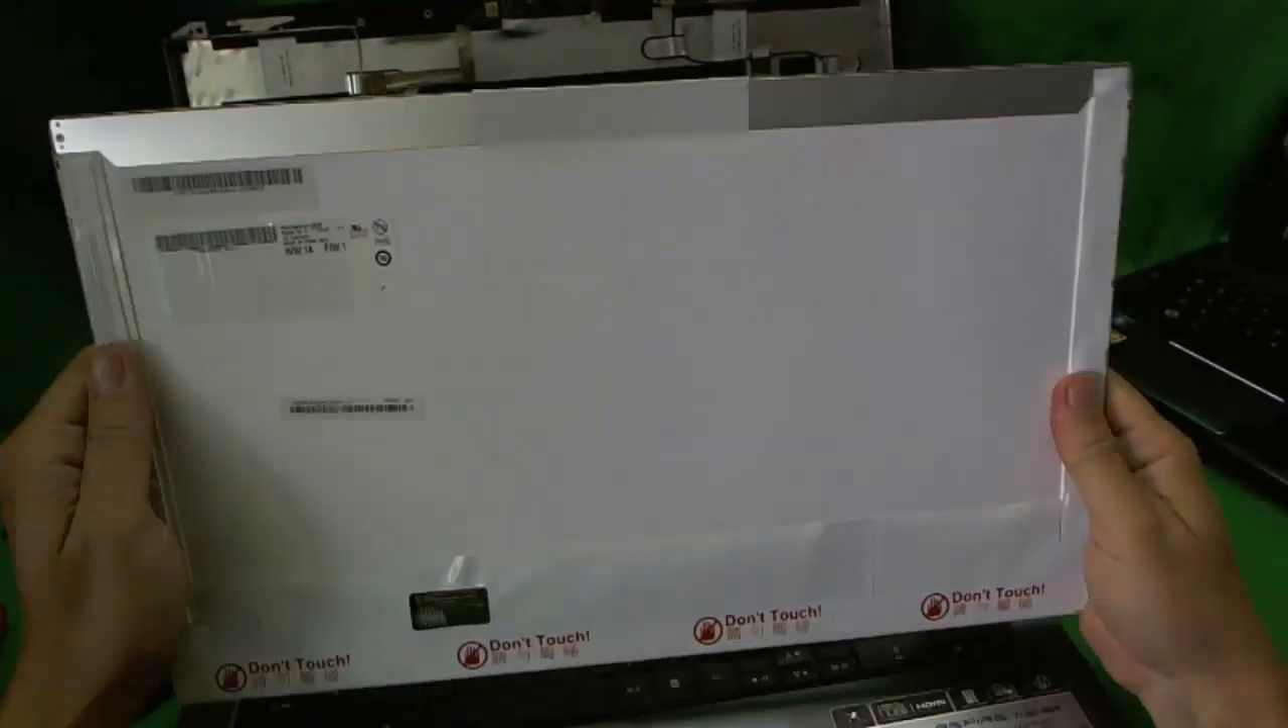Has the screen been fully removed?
Yes.